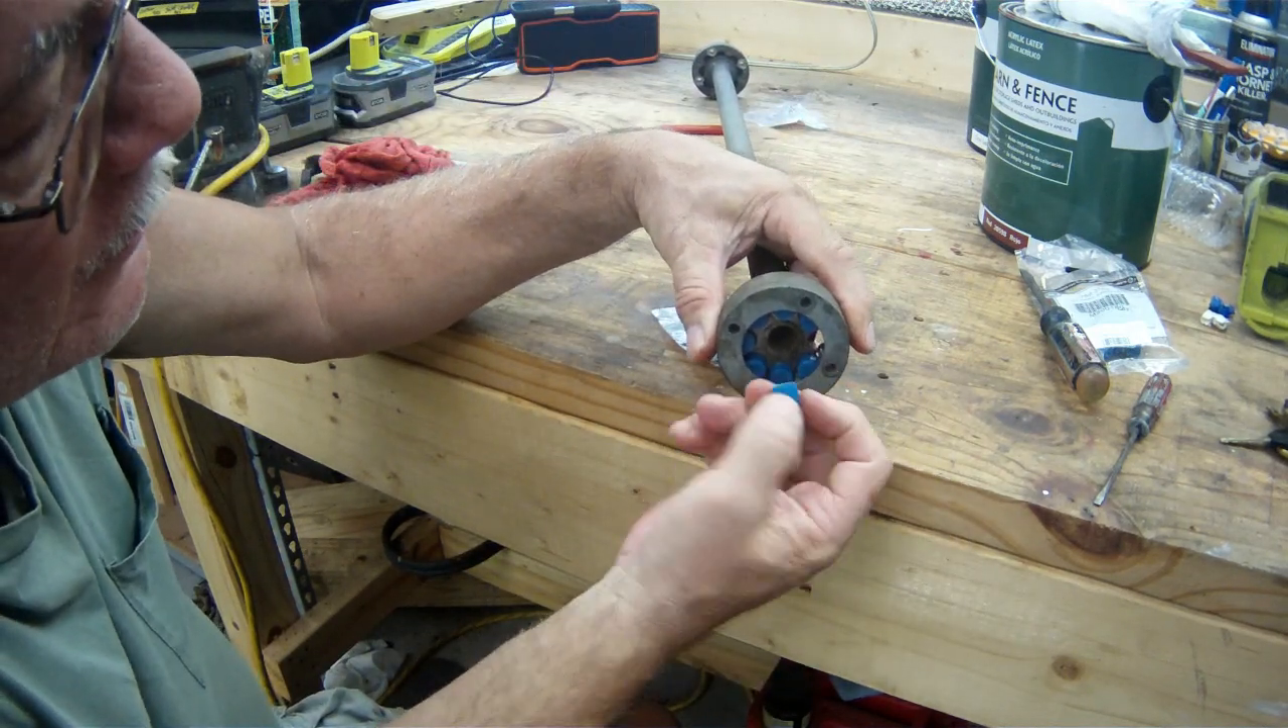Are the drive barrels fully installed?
No.